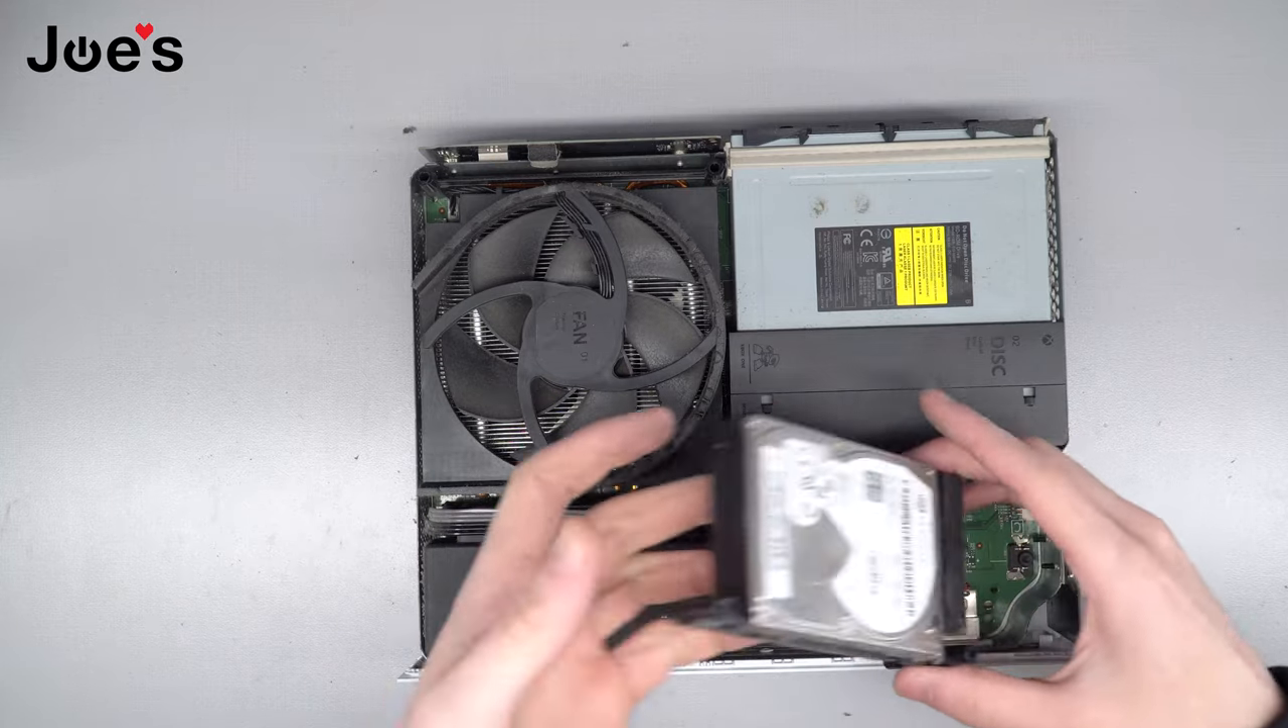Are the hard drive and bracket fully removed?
Yes.